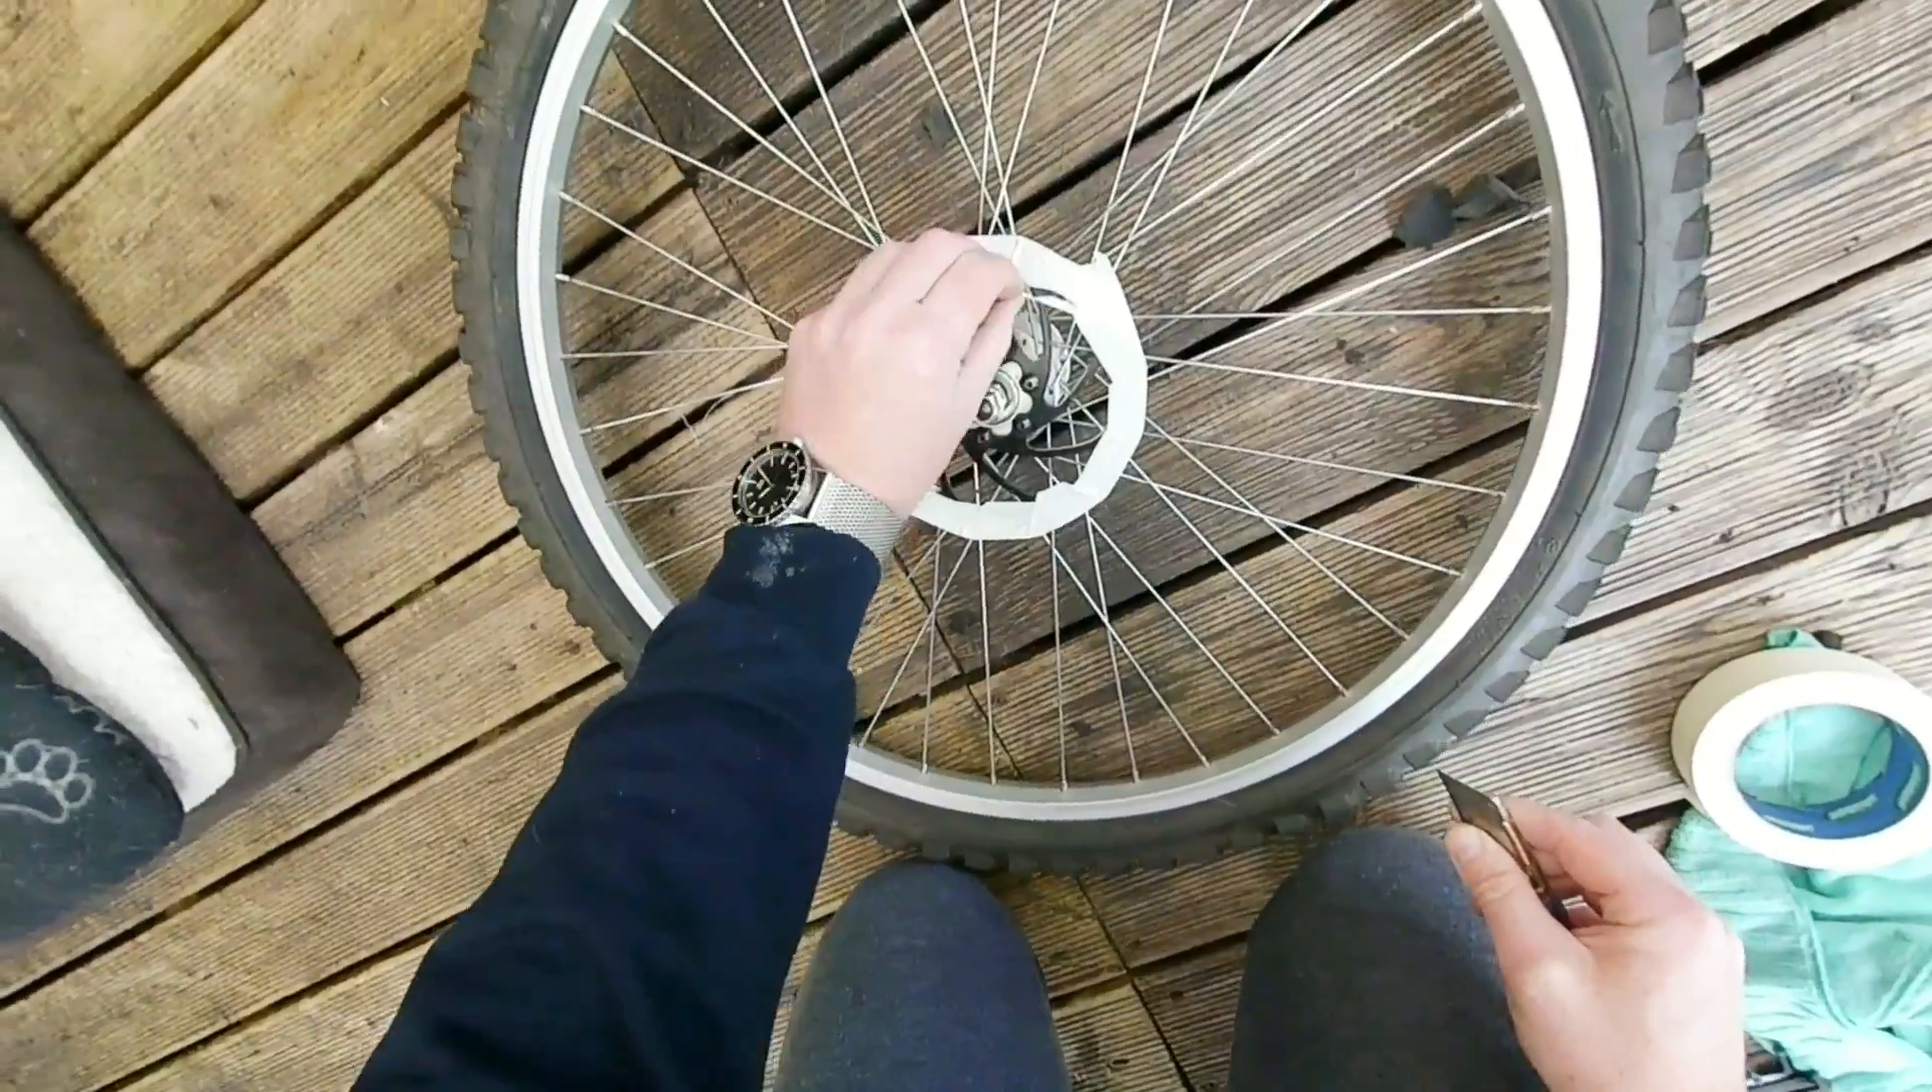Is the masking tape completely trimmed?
No.